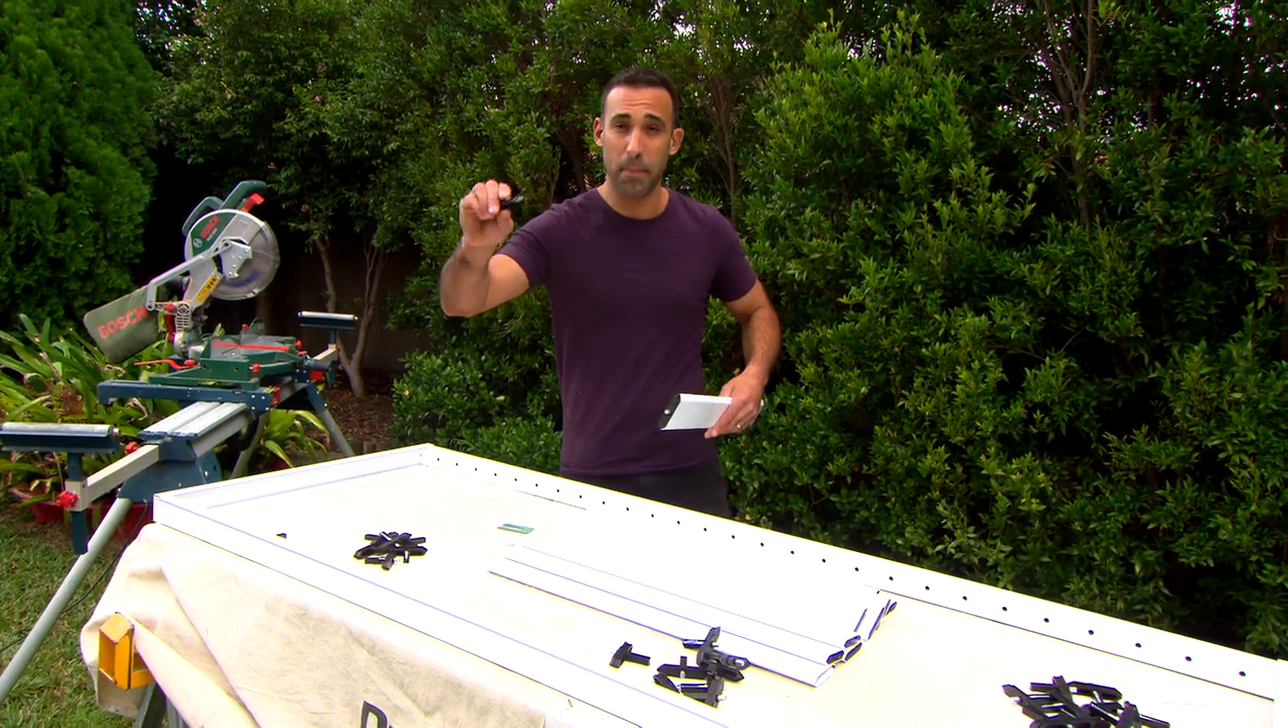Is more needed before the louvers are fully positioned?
Yes.